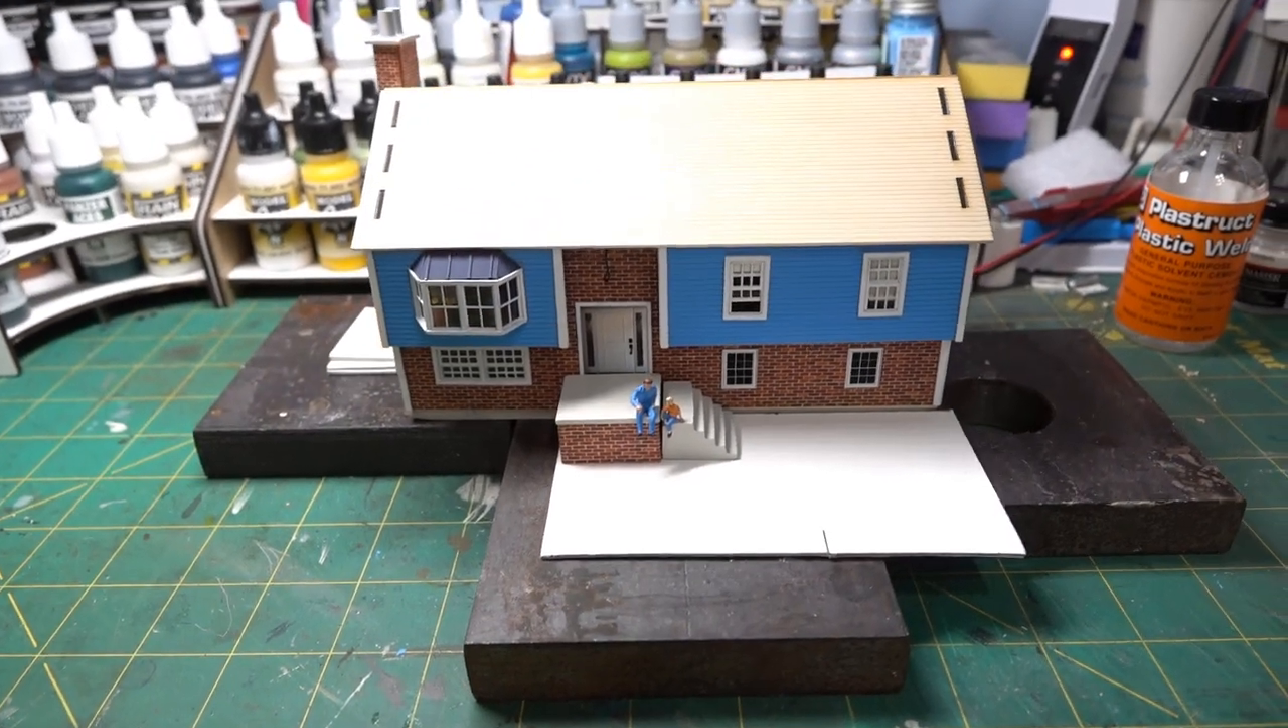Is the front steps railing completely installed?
No.